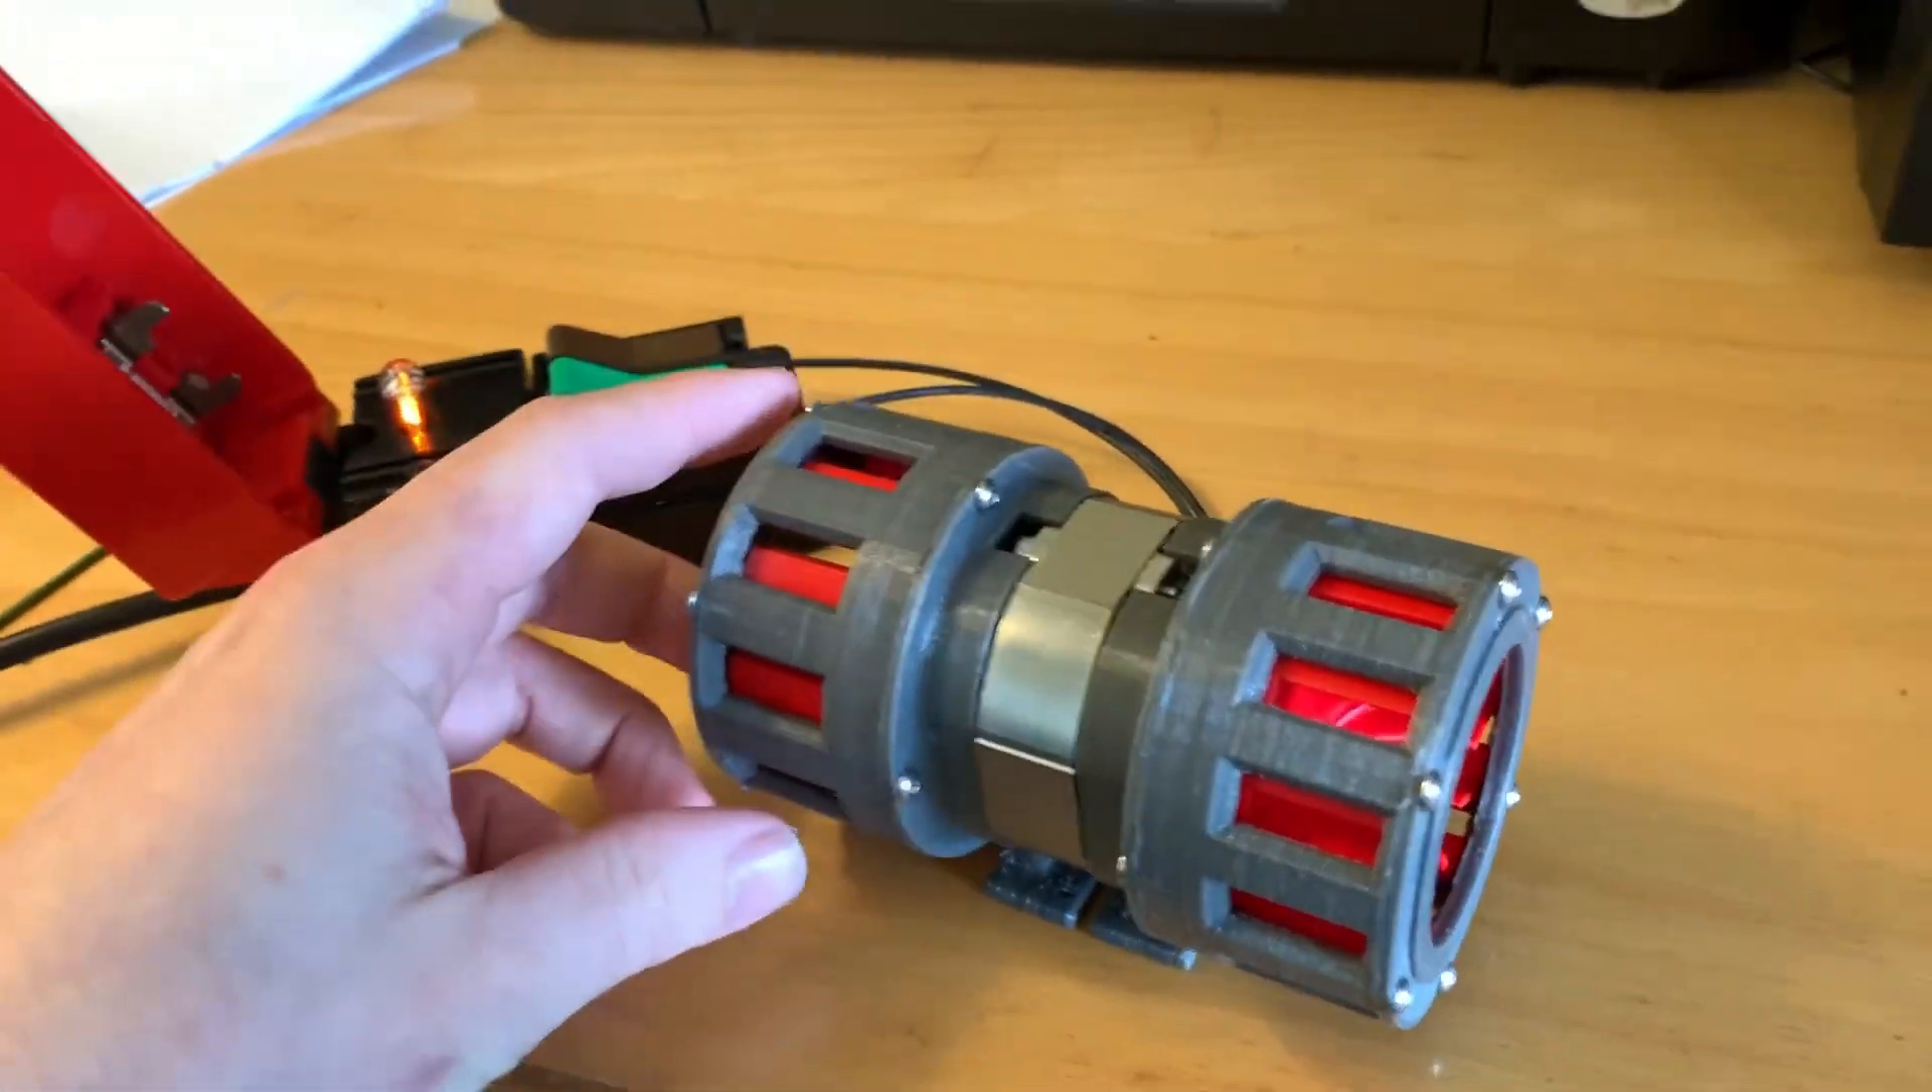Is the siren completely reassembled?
Yes.